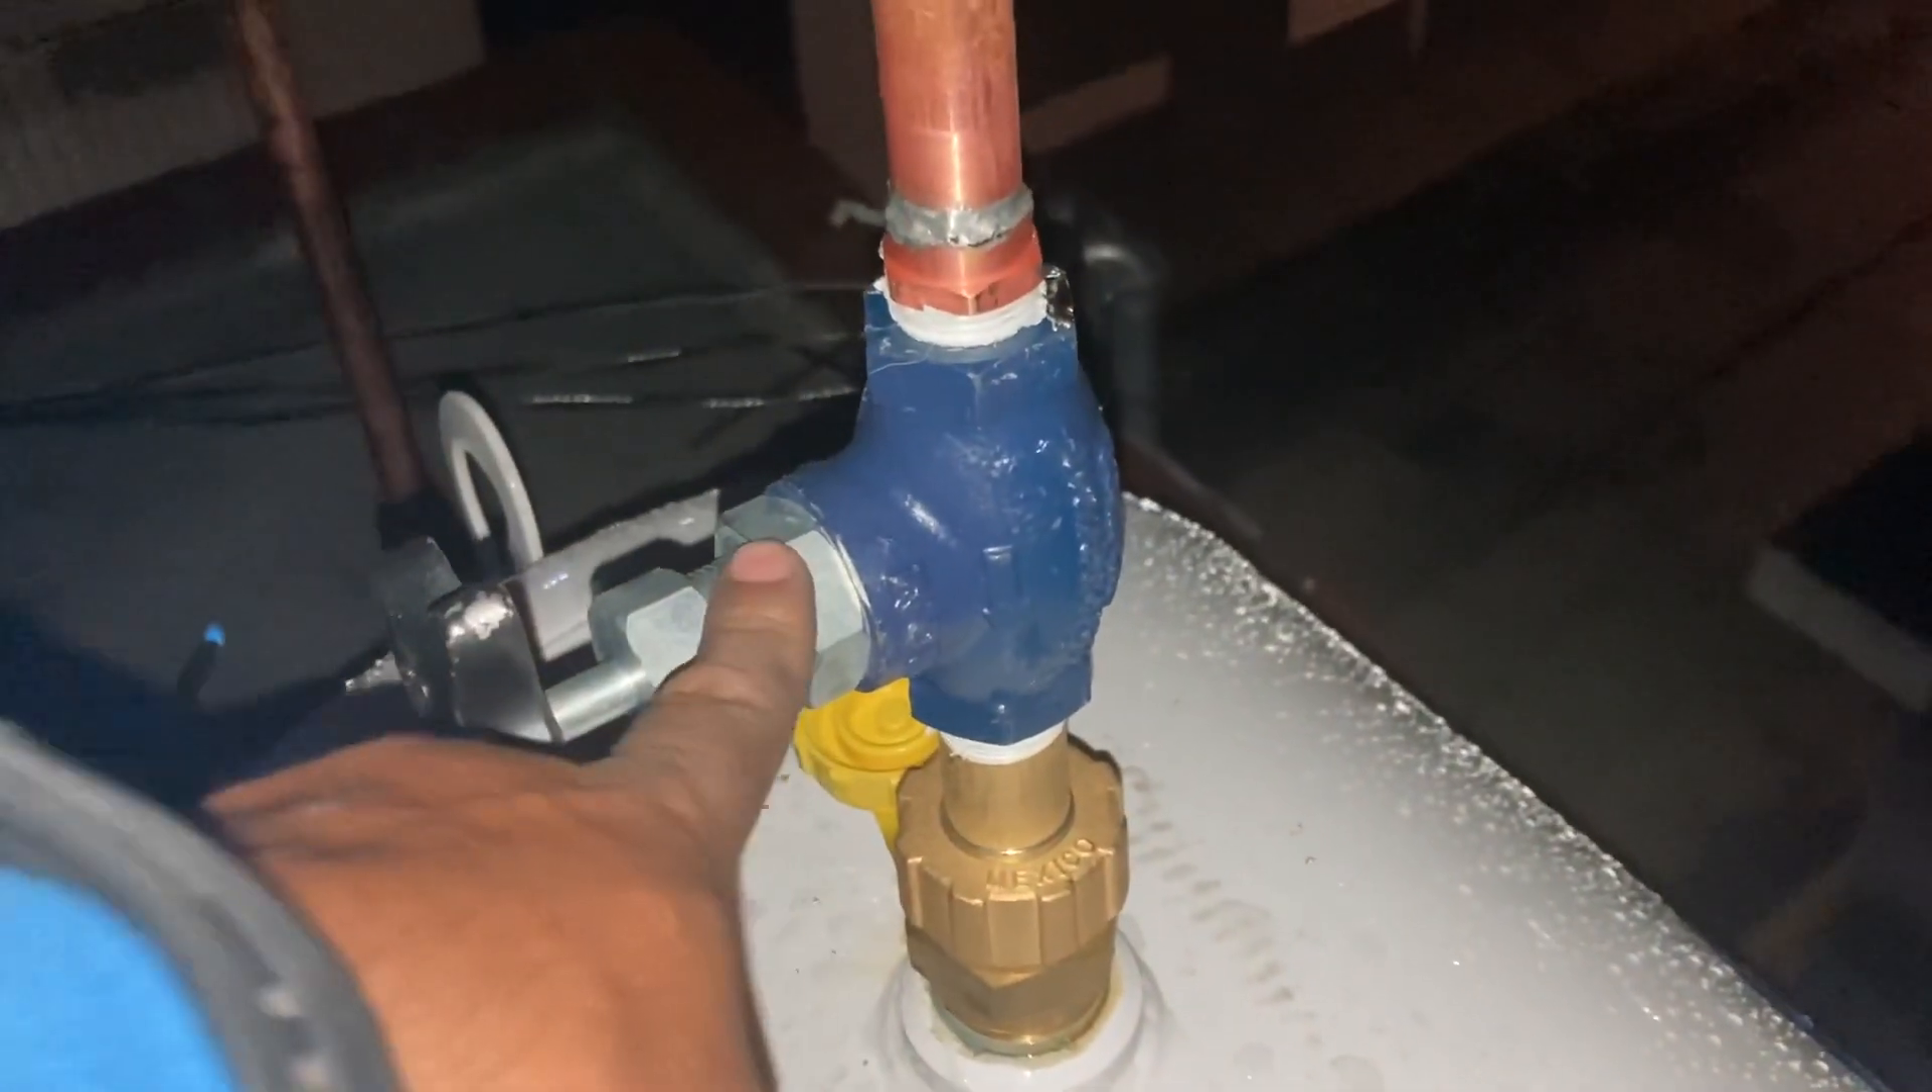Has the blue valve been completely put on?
Yes.